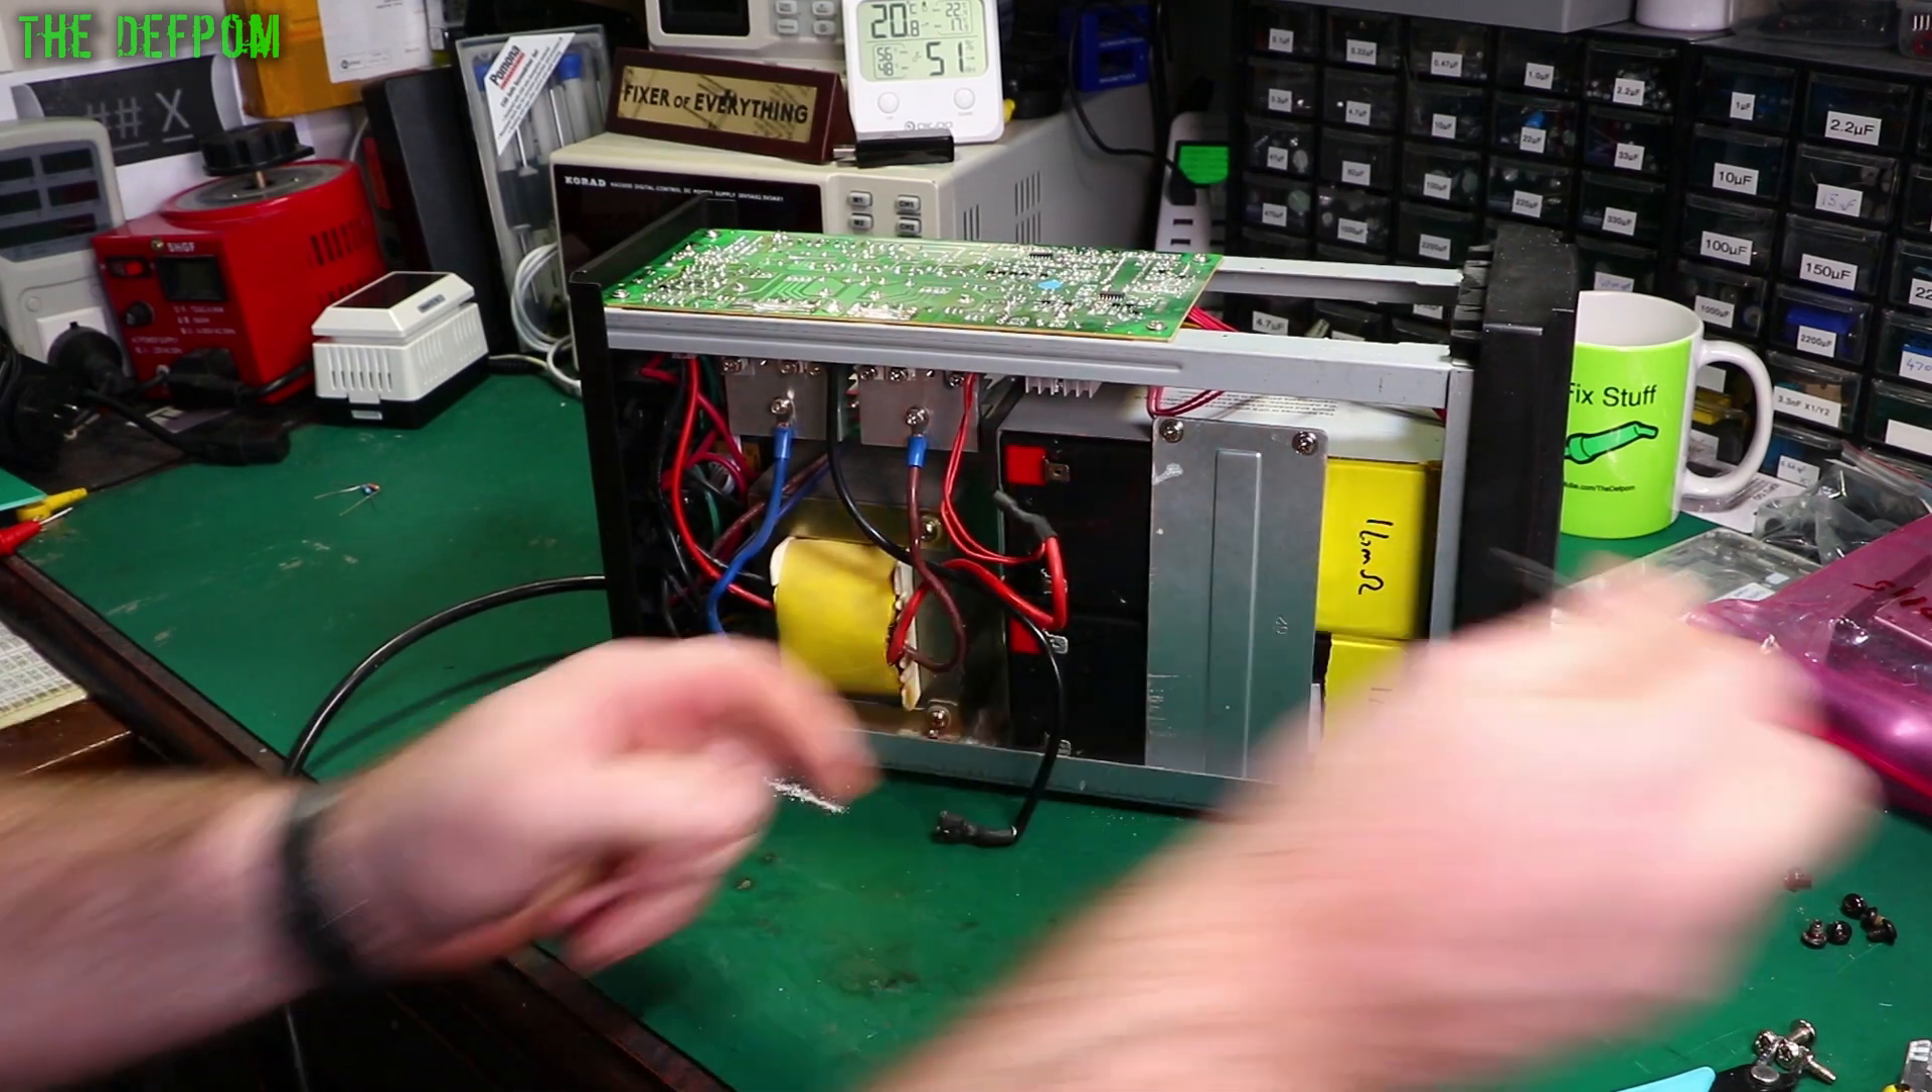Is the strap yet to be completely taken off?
Yes.